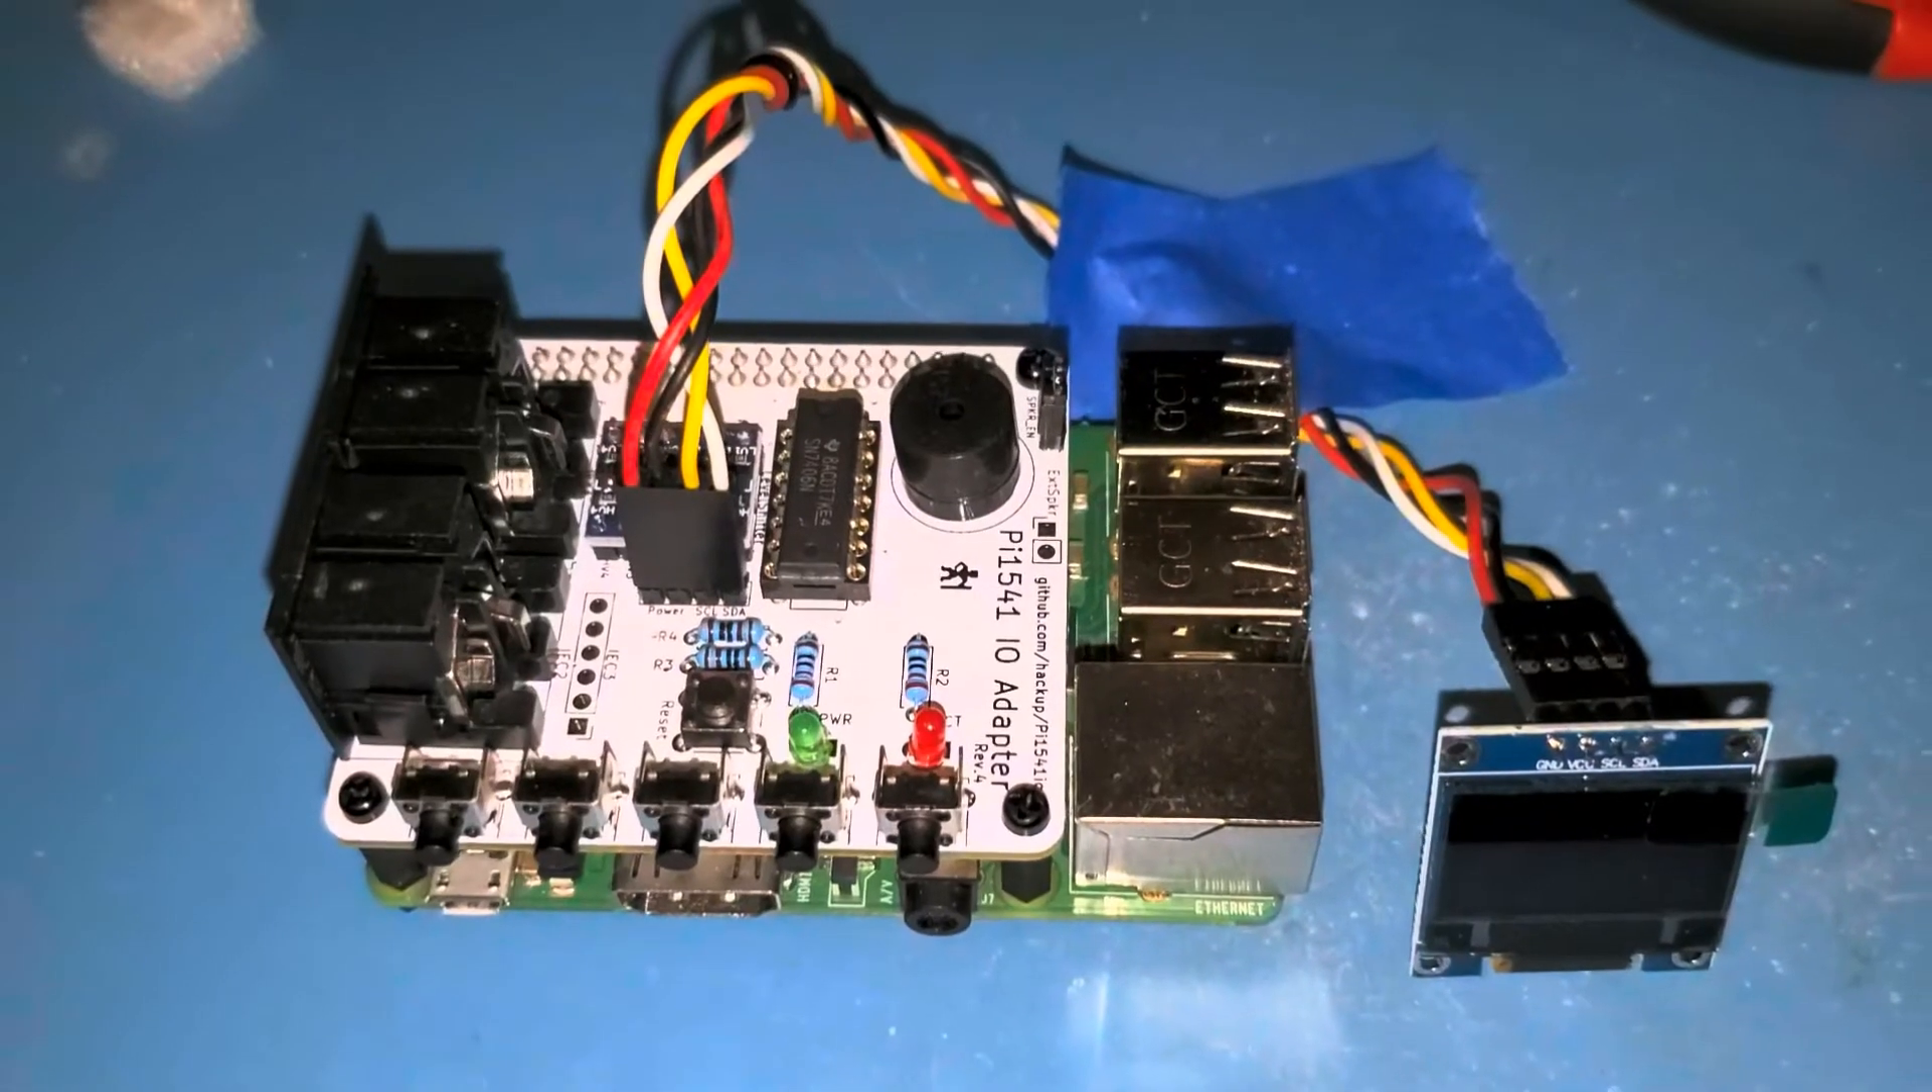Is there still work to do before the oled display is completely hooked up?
No.